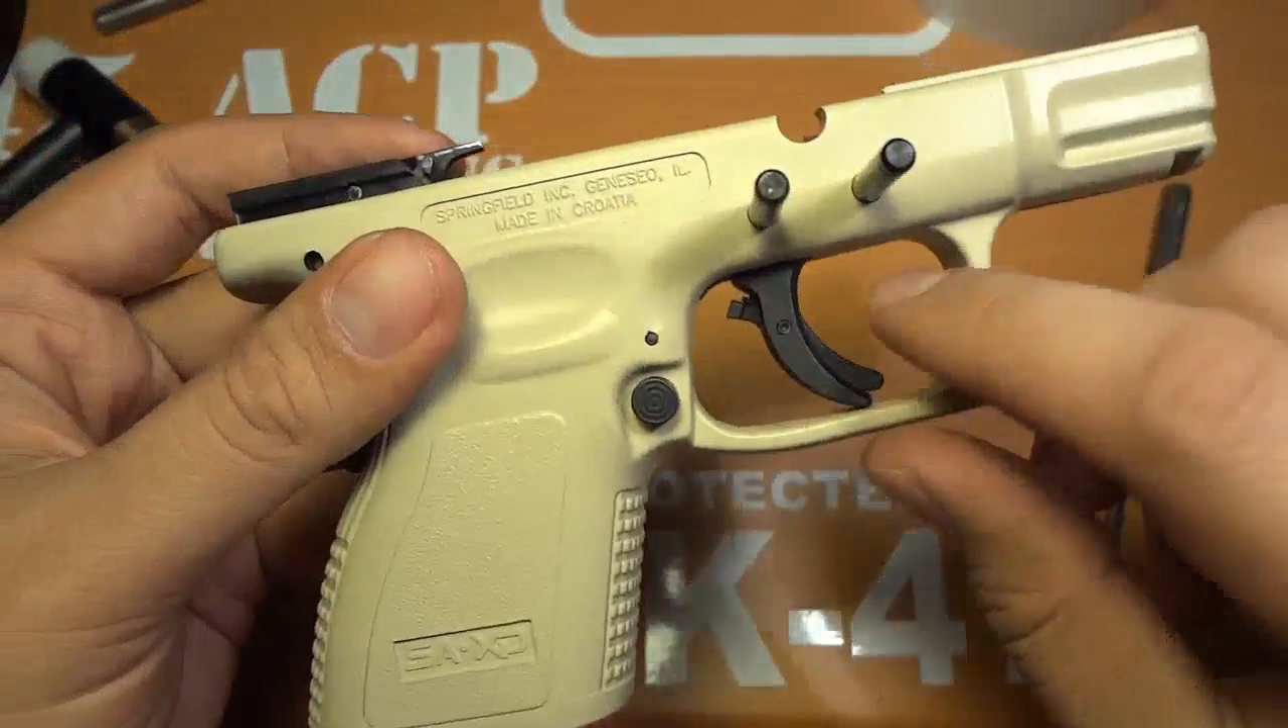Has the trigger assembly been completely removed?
No.